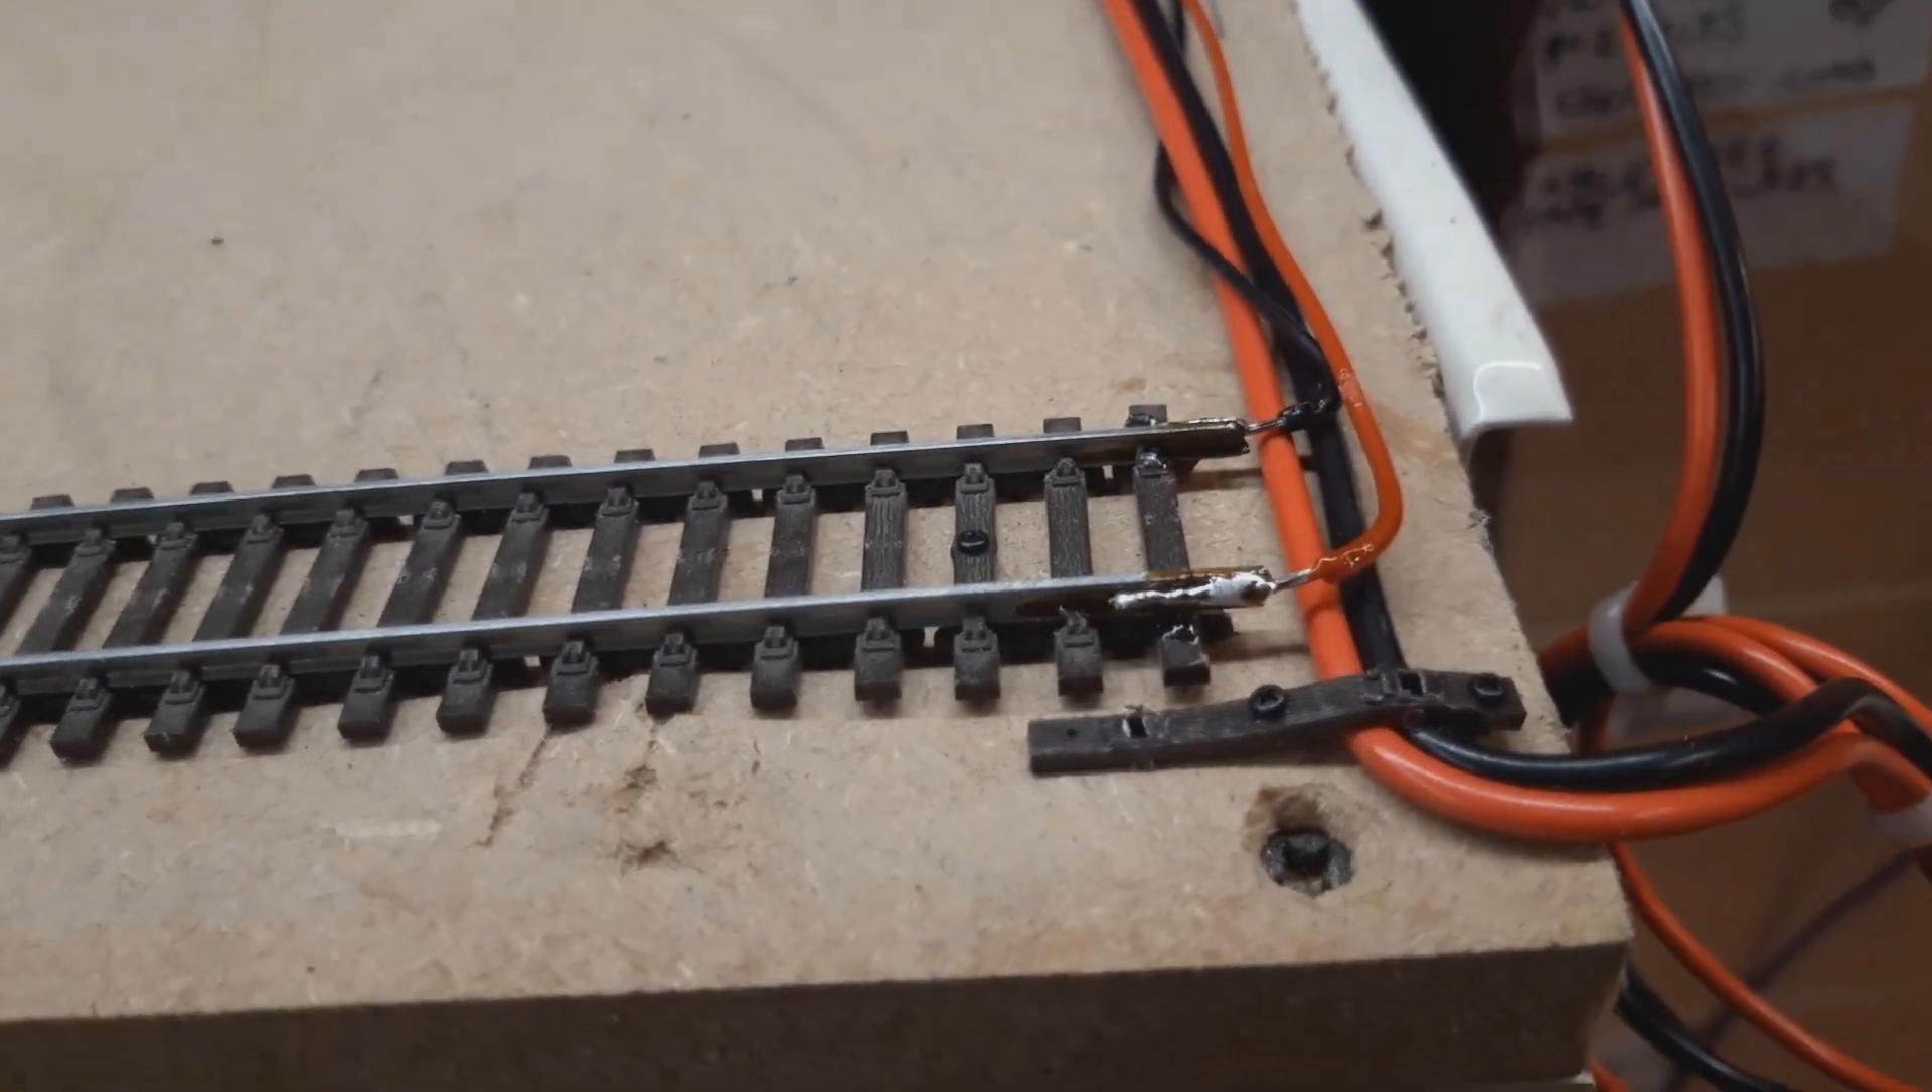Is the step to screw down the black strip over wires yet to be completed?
No.